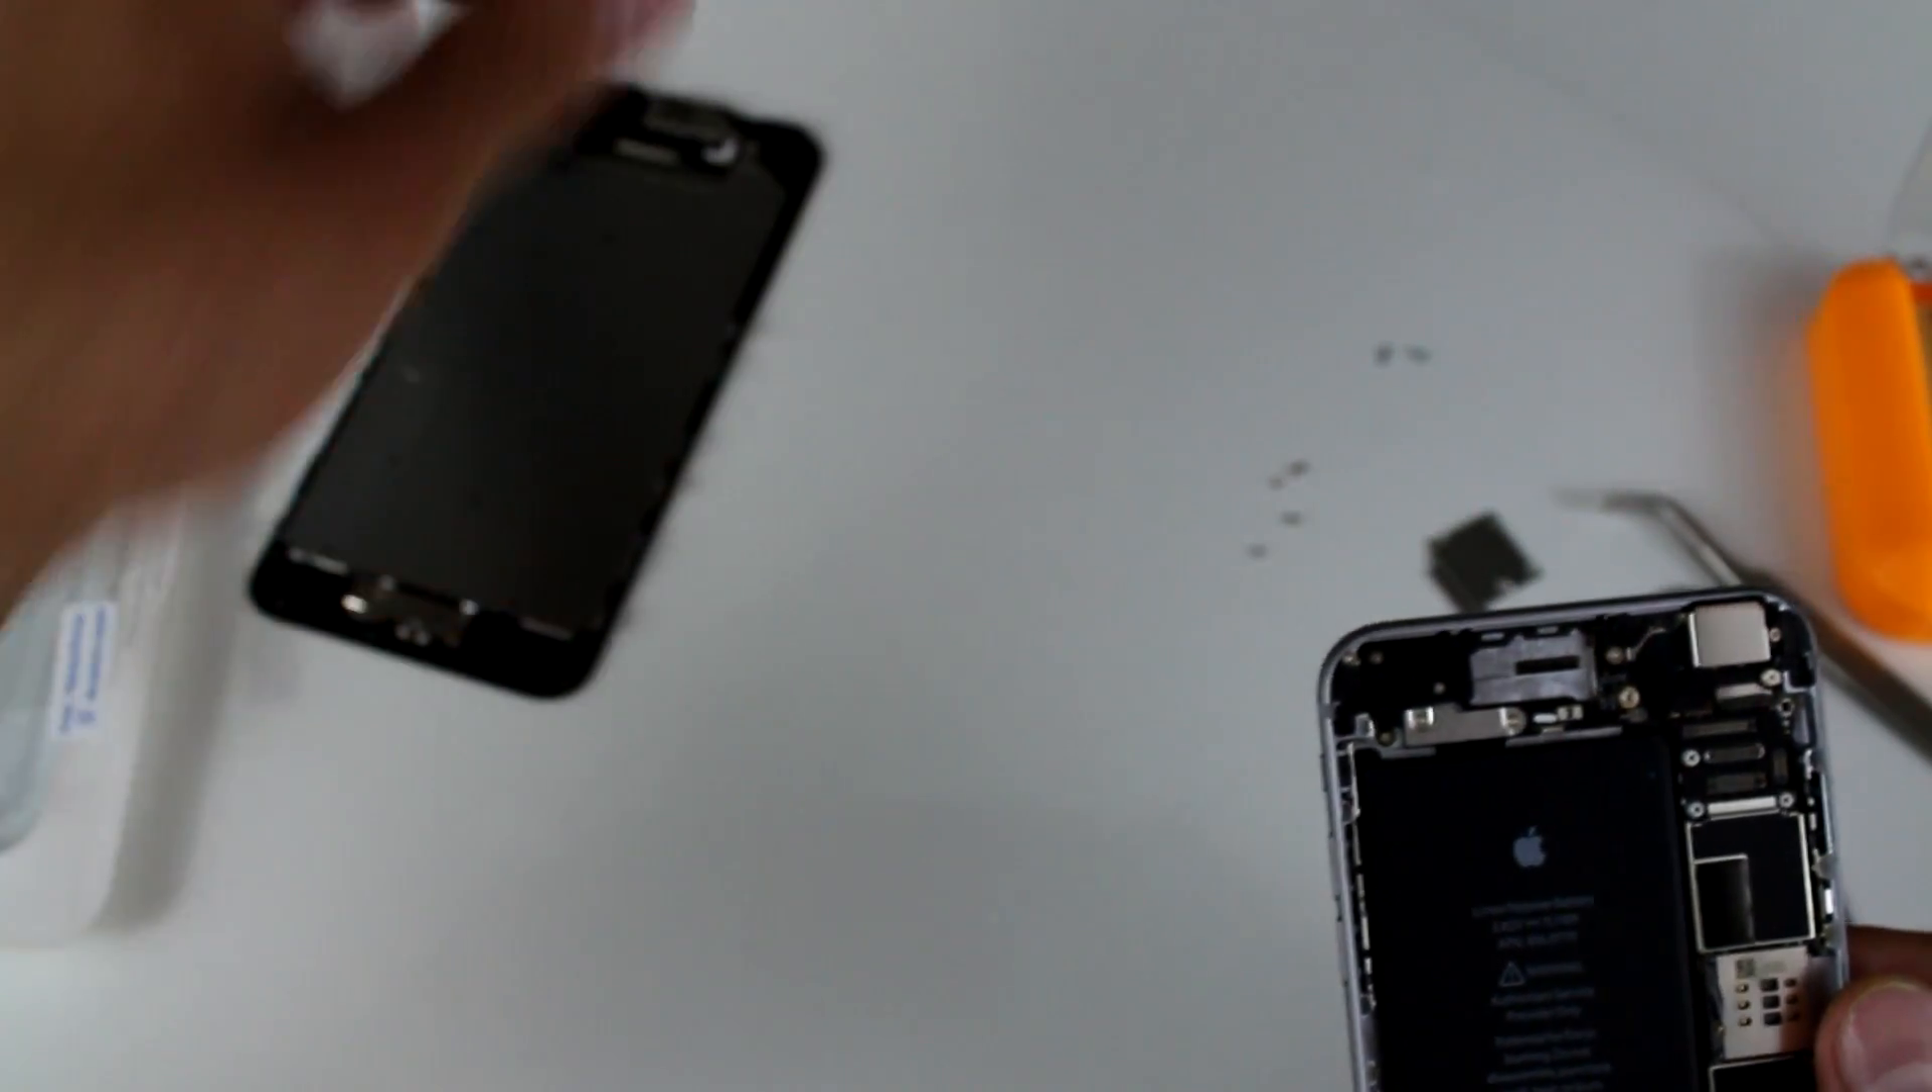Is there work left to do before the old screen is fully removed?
No.